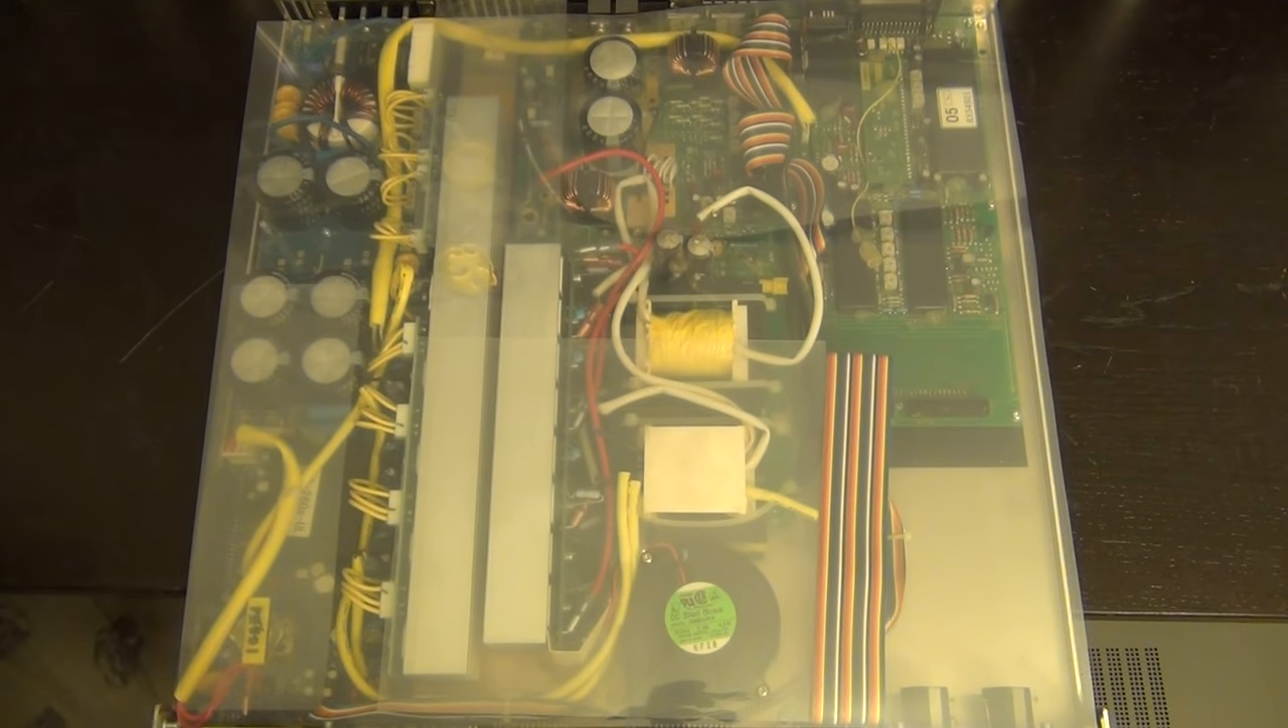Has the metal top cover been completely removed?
Yes.